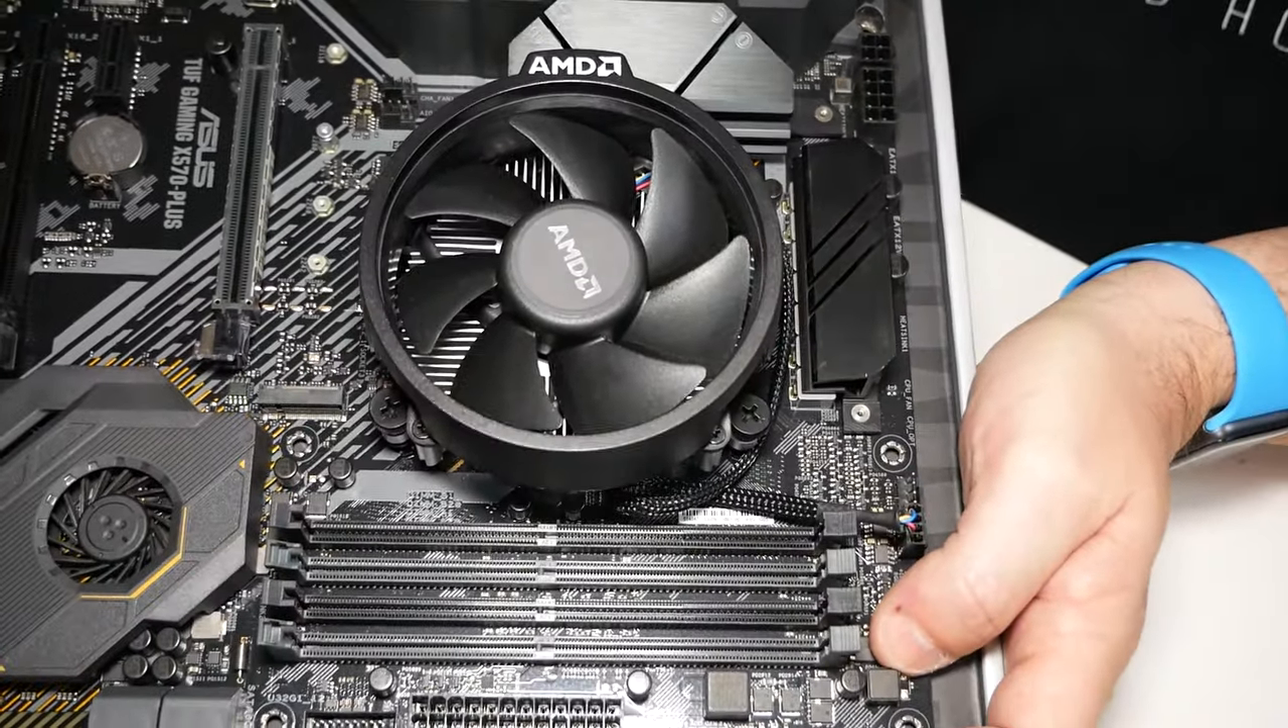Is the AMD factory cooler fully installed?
Yes.